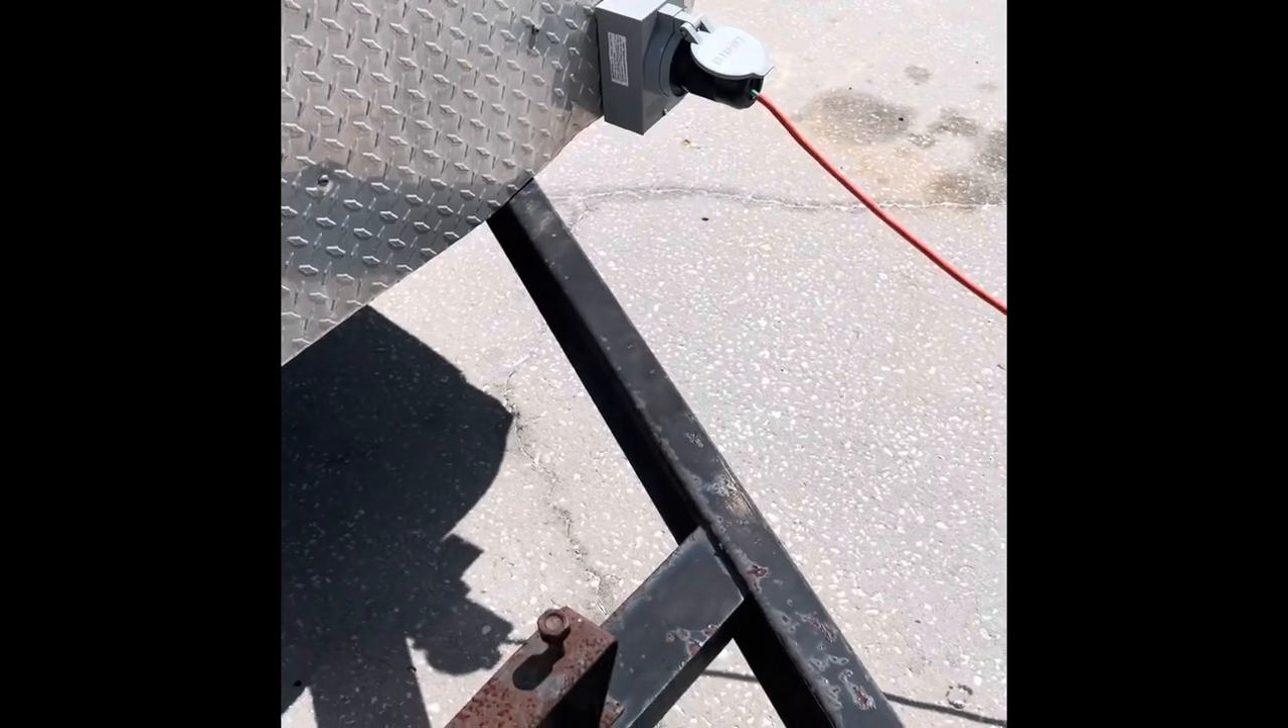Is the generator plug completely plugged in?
Yes.